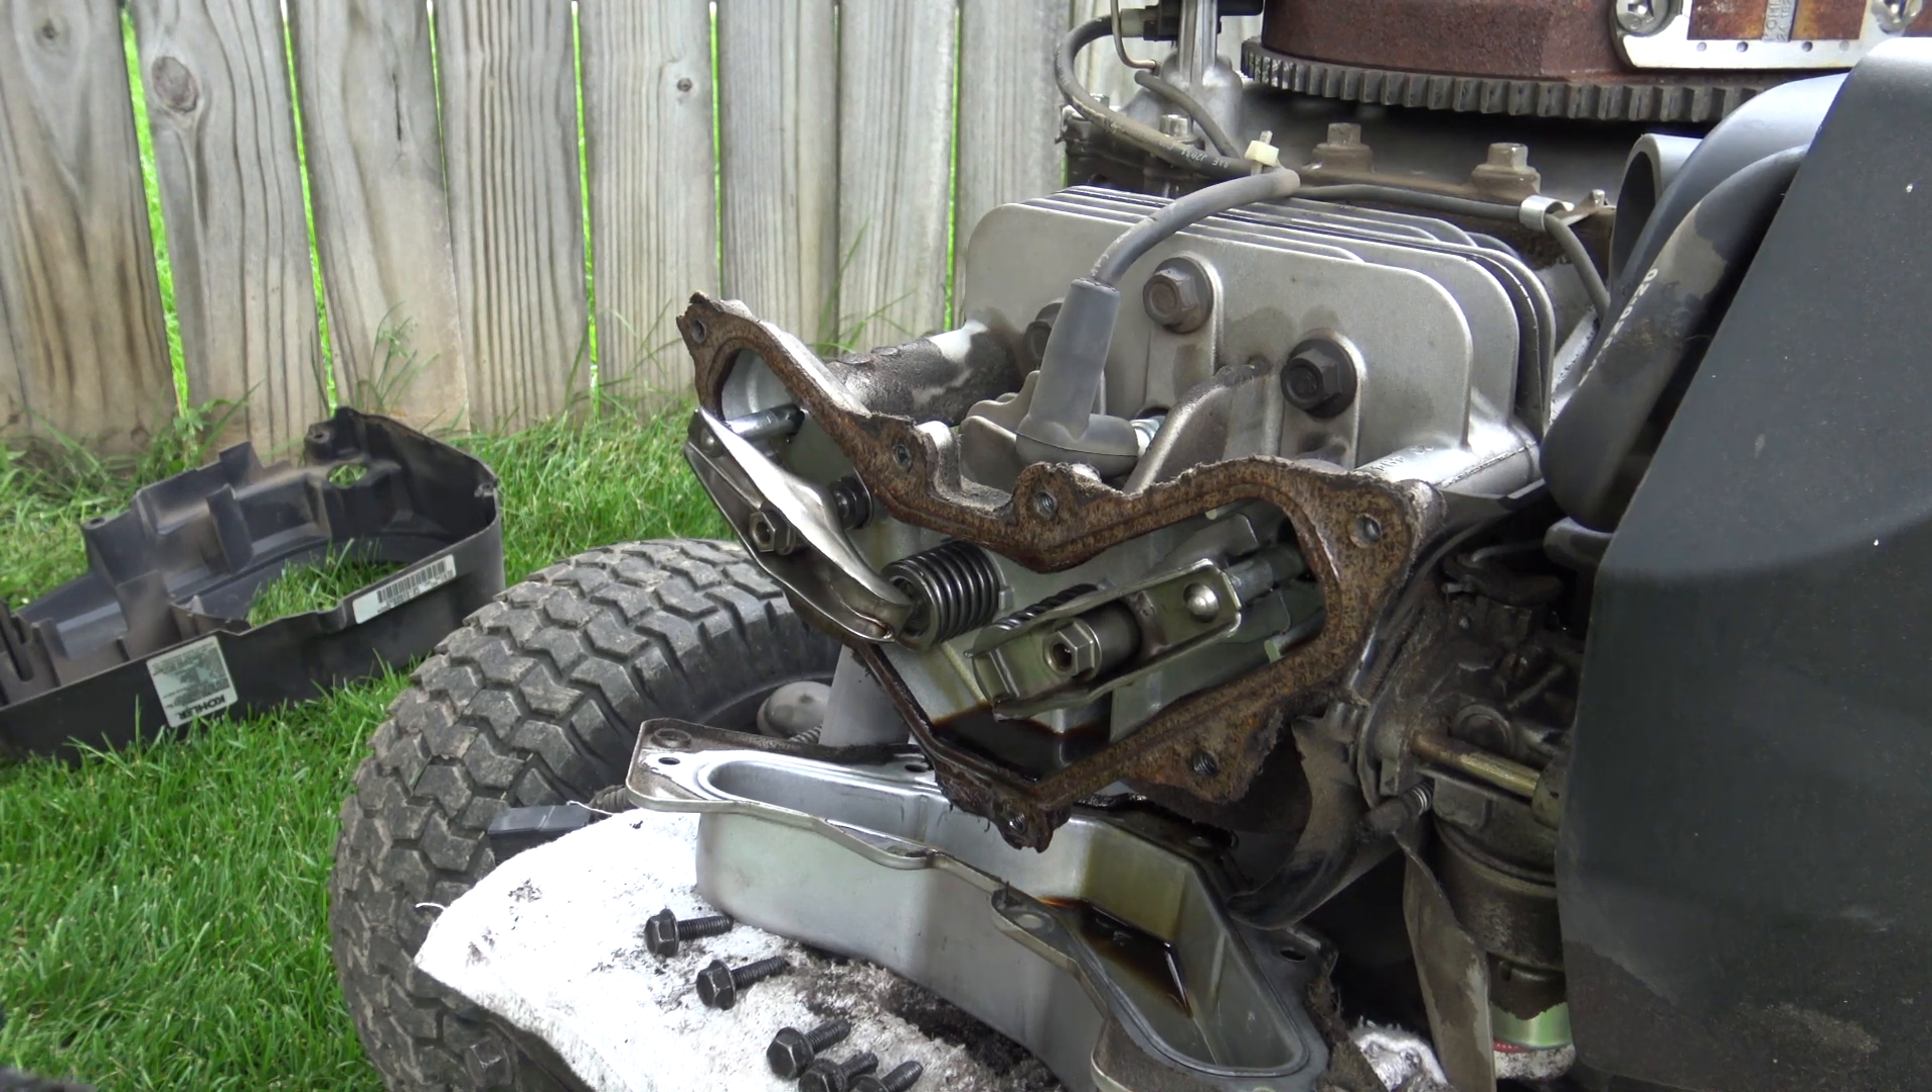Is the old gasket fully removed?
No.